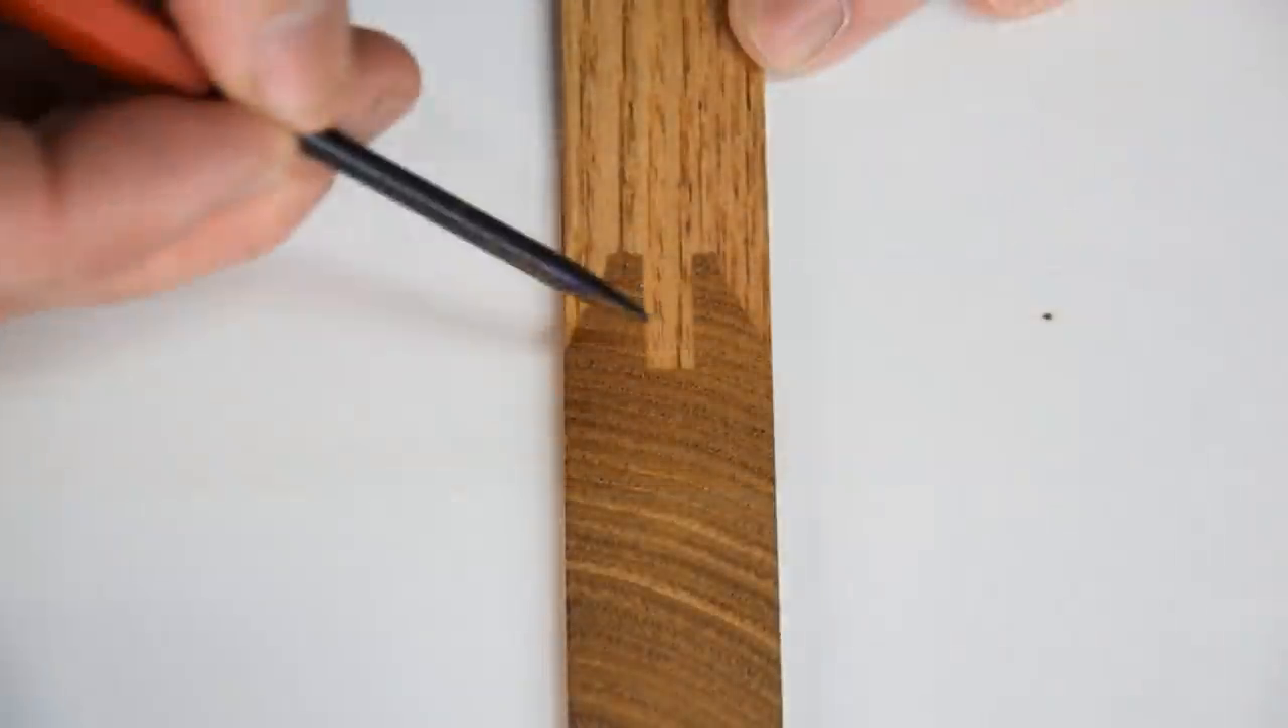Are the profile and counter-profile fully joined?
Yes.